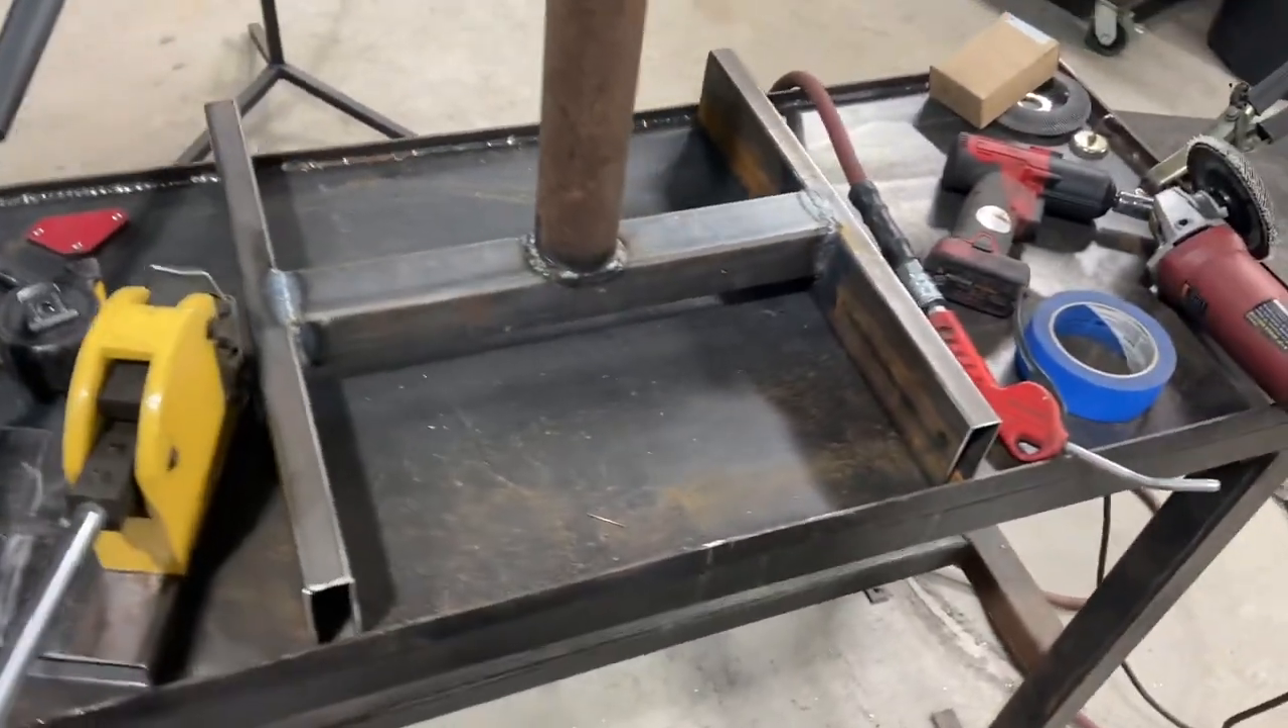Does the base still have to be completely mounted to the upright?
No.